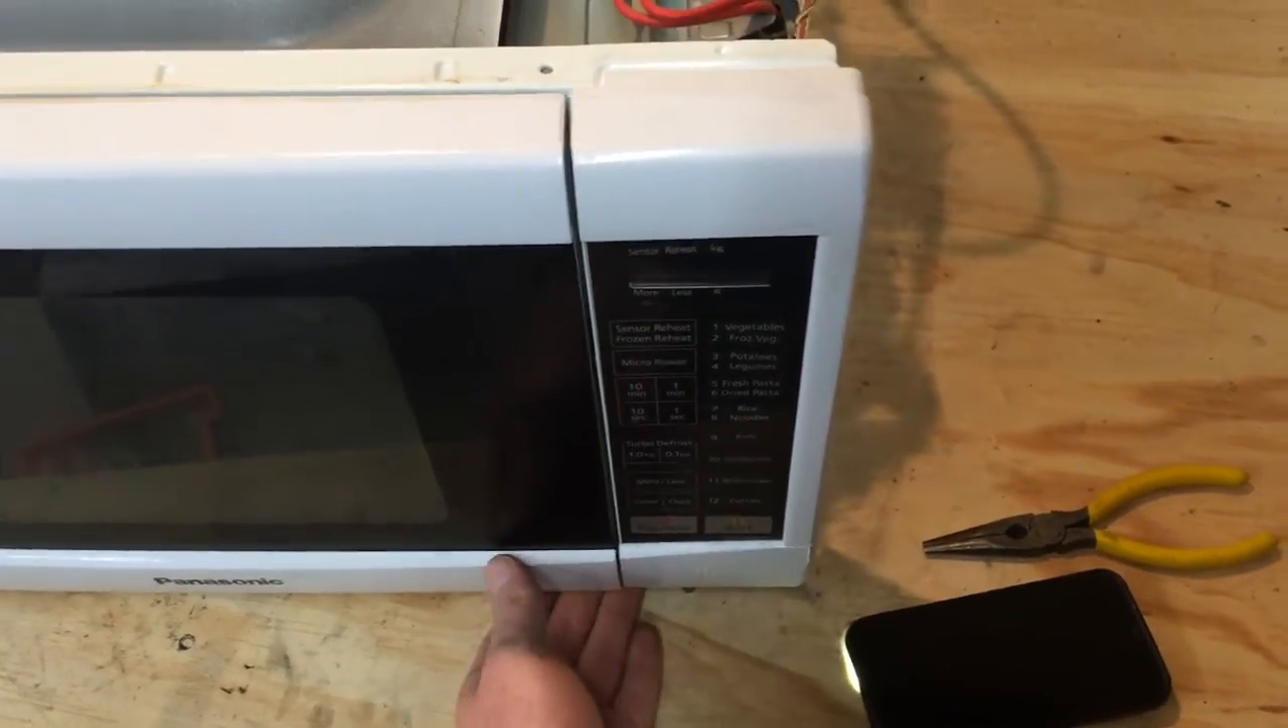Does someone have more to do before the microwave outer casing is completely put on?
Yes.